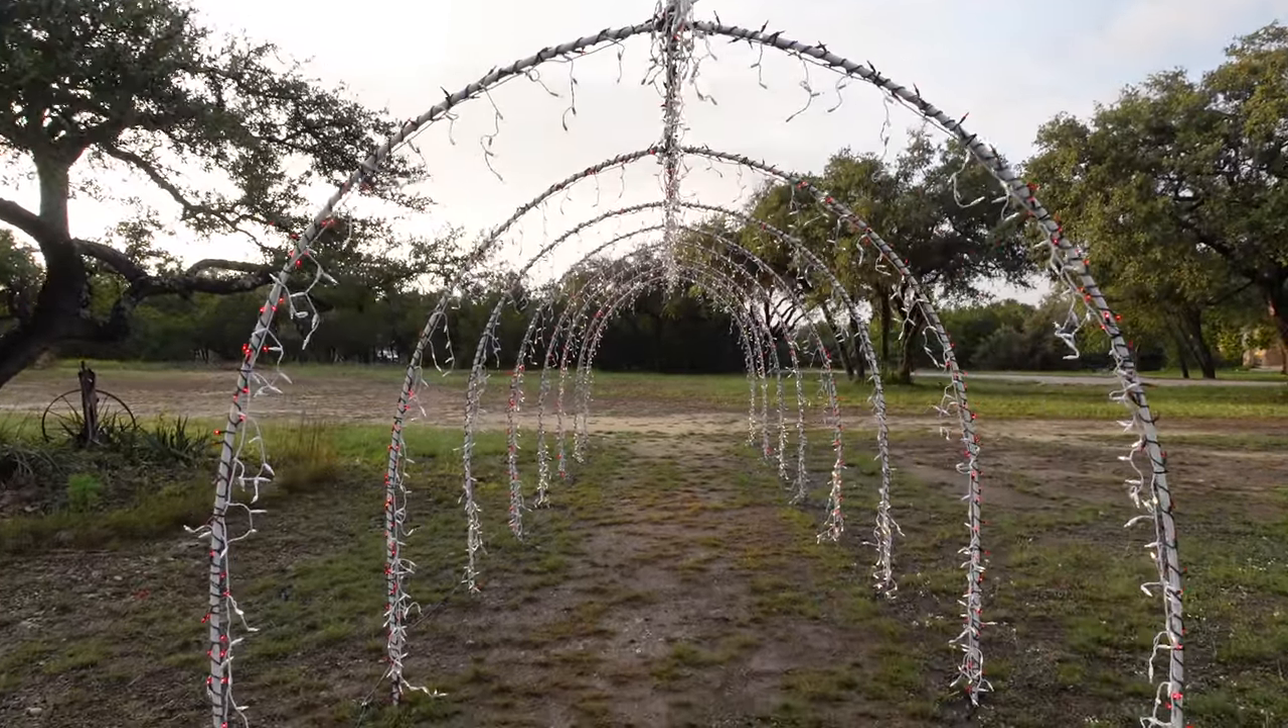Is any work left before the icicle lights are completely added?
No.